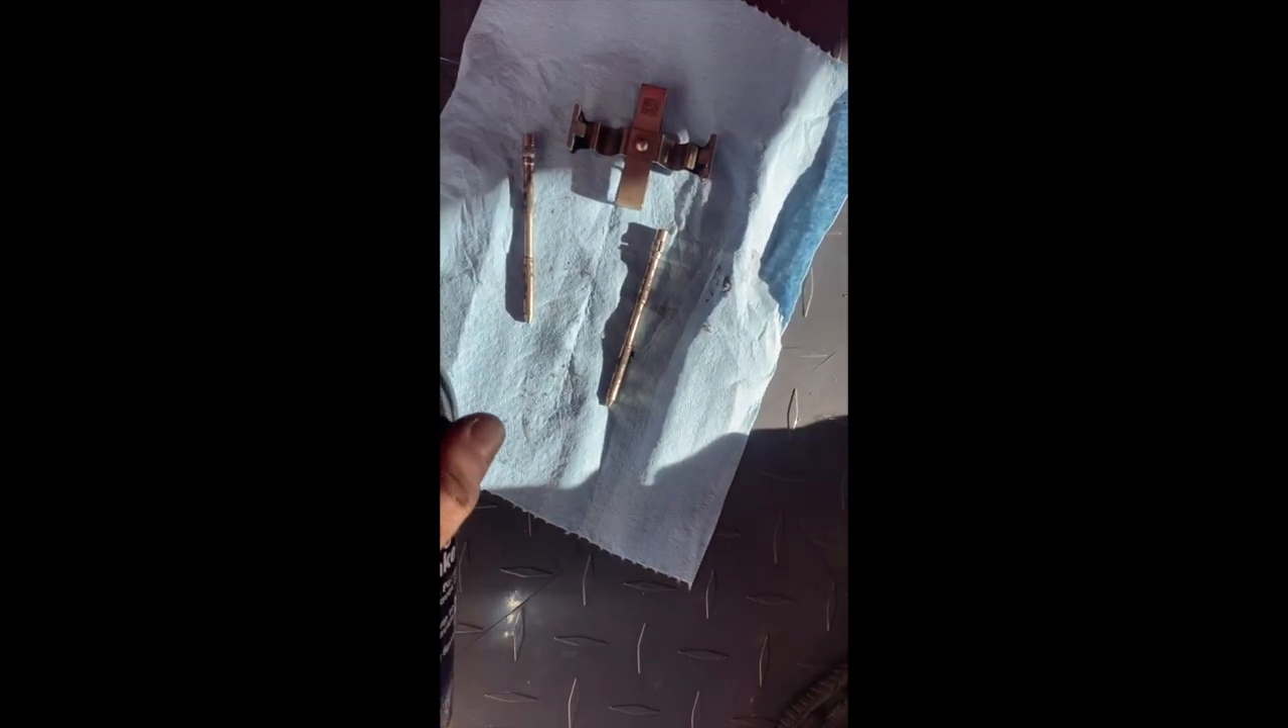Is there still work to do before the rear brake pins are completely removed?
No.